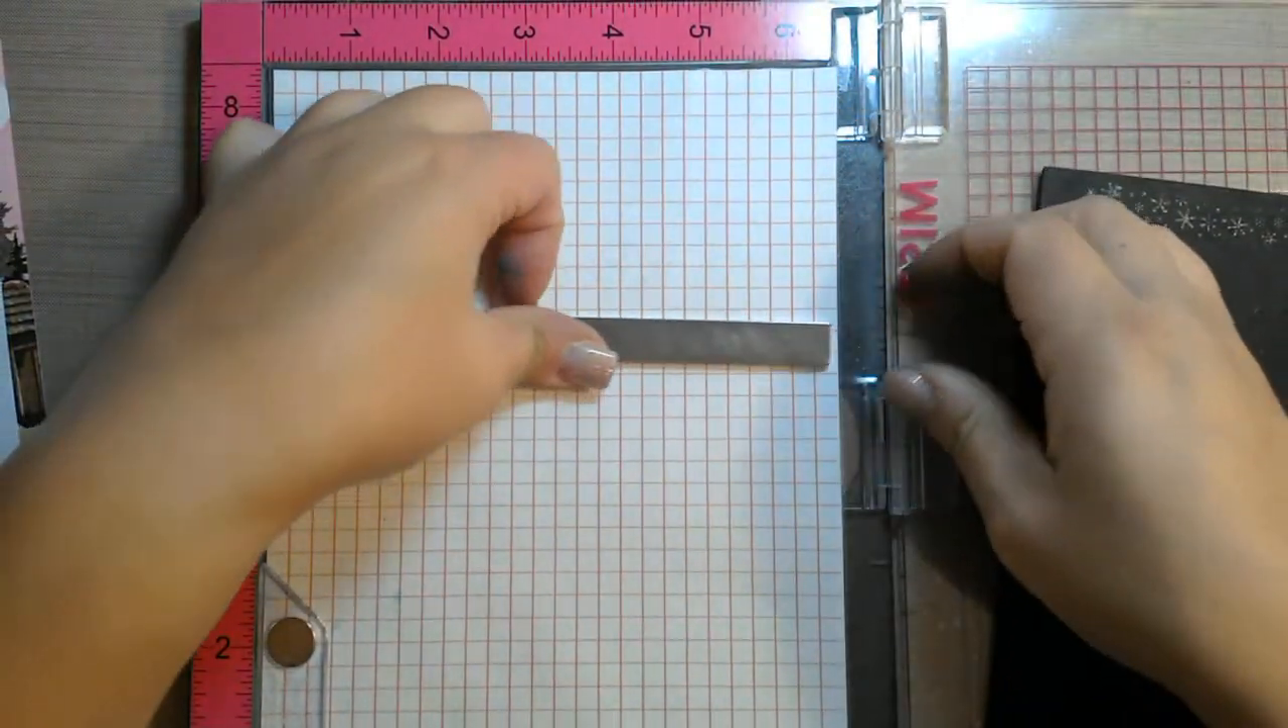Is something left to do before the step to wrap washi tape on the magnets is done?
Yes.